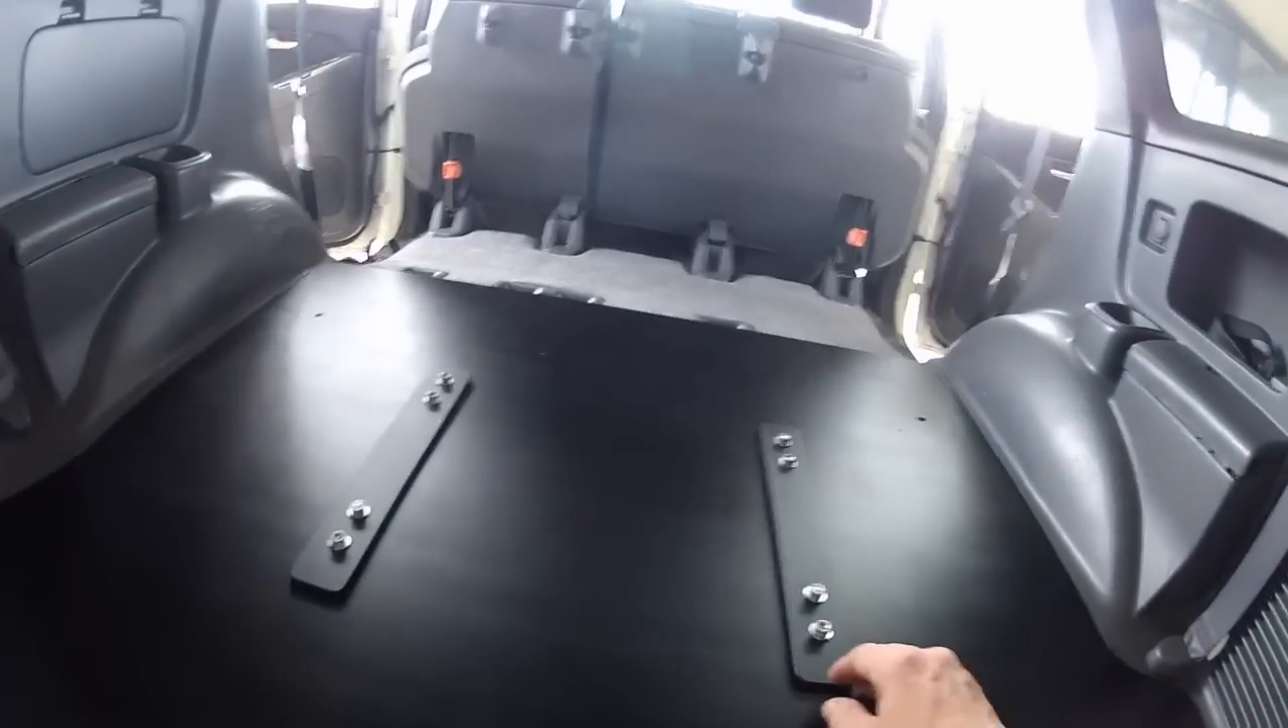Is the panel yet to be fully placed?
No.